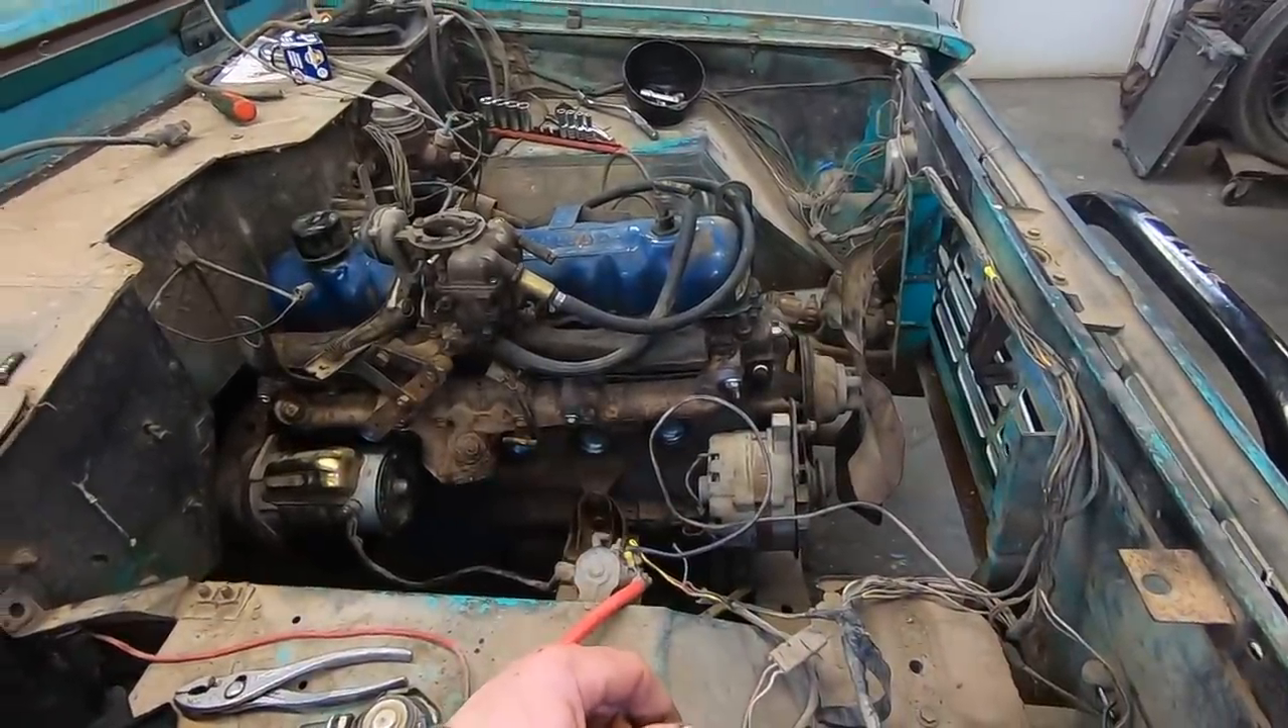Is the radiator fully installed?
No.